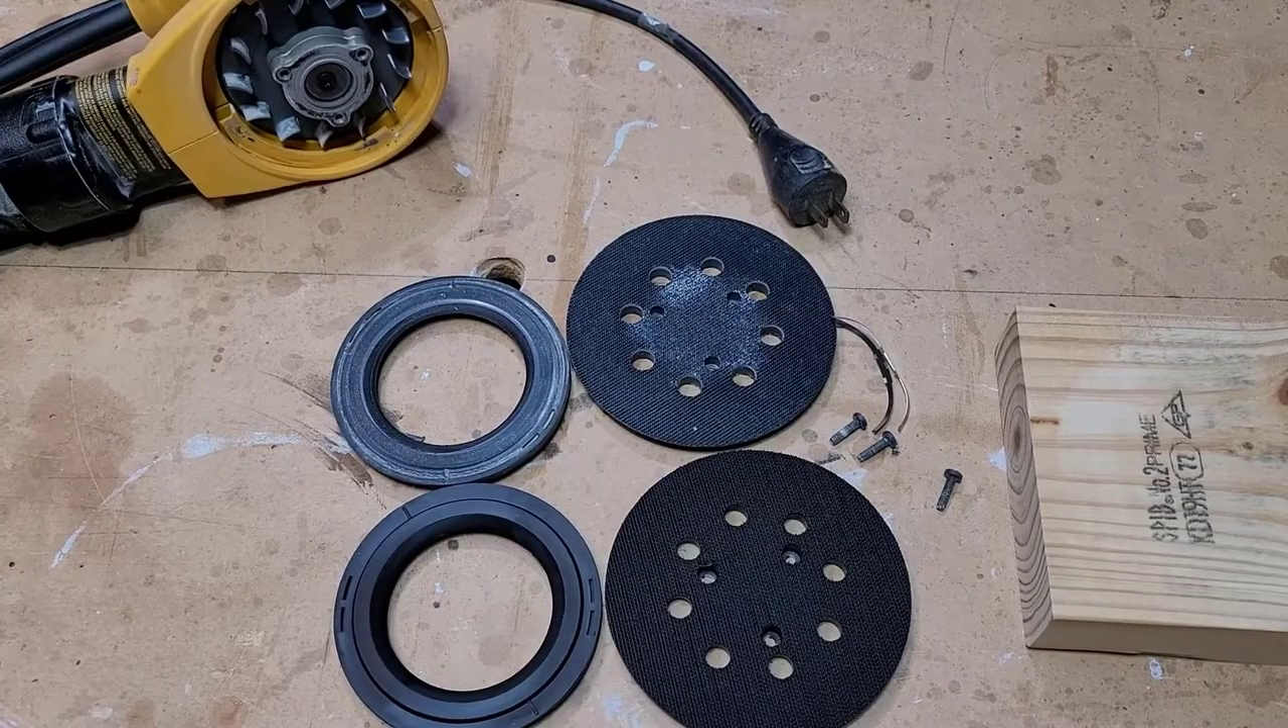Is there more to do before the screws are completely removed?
No.